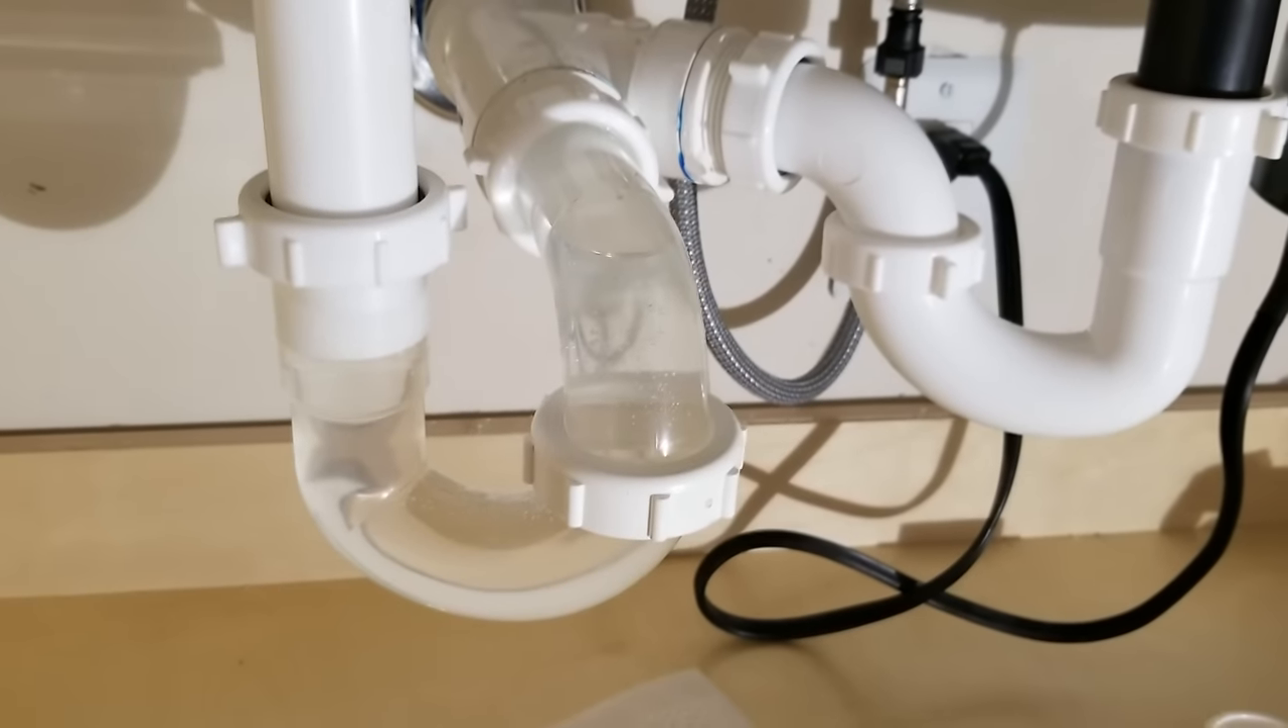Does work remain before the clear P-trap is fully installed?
No.